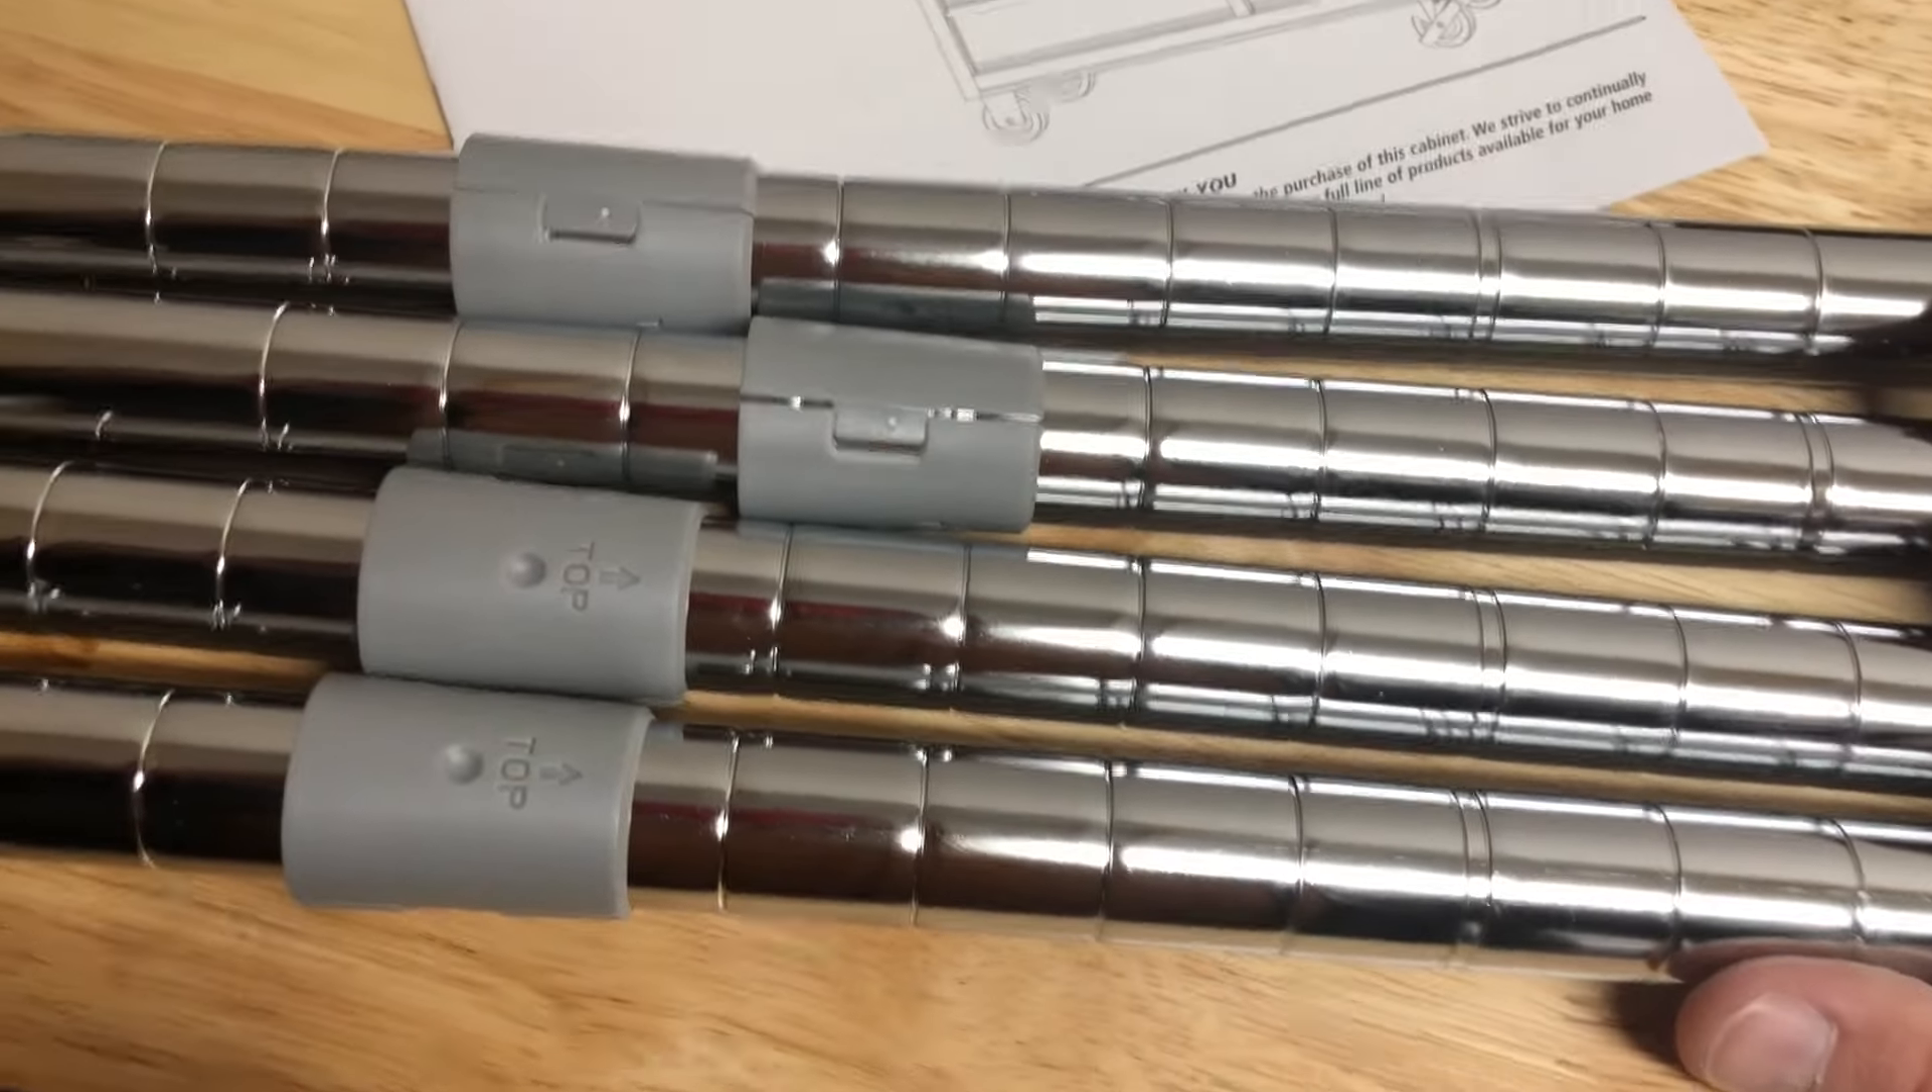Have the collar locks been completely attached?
Yes.